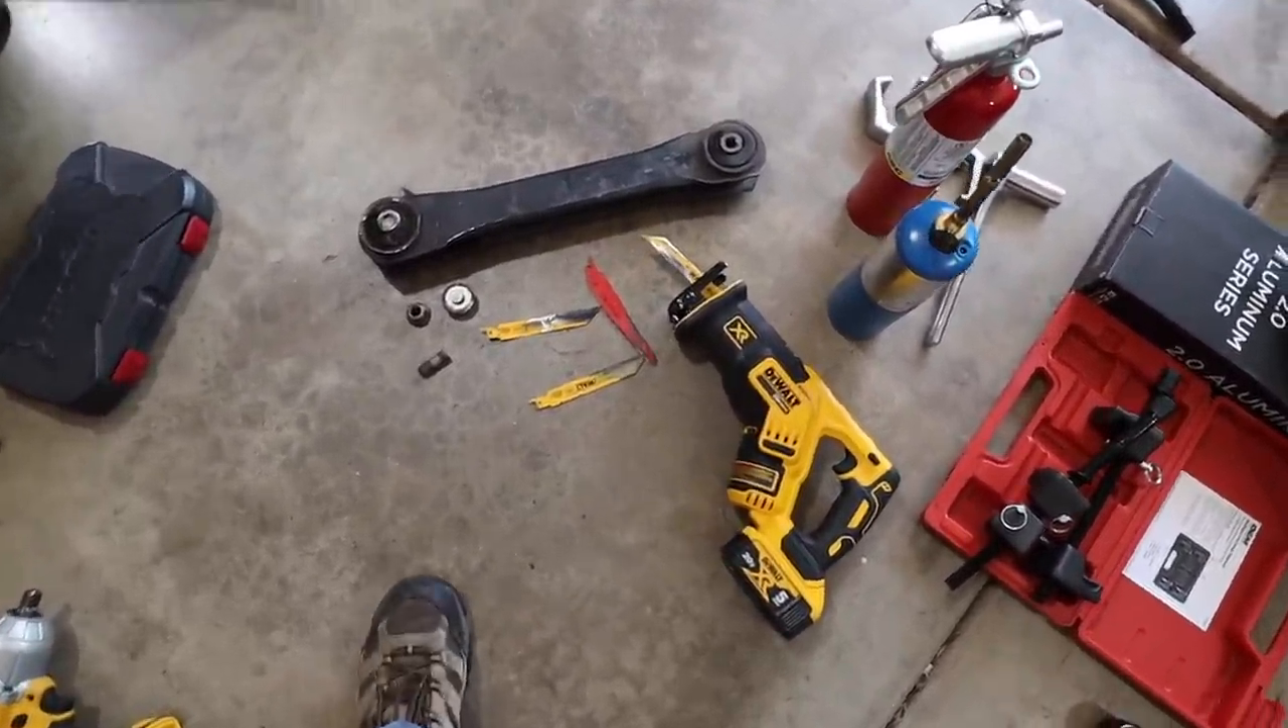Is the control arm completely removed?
Yes.